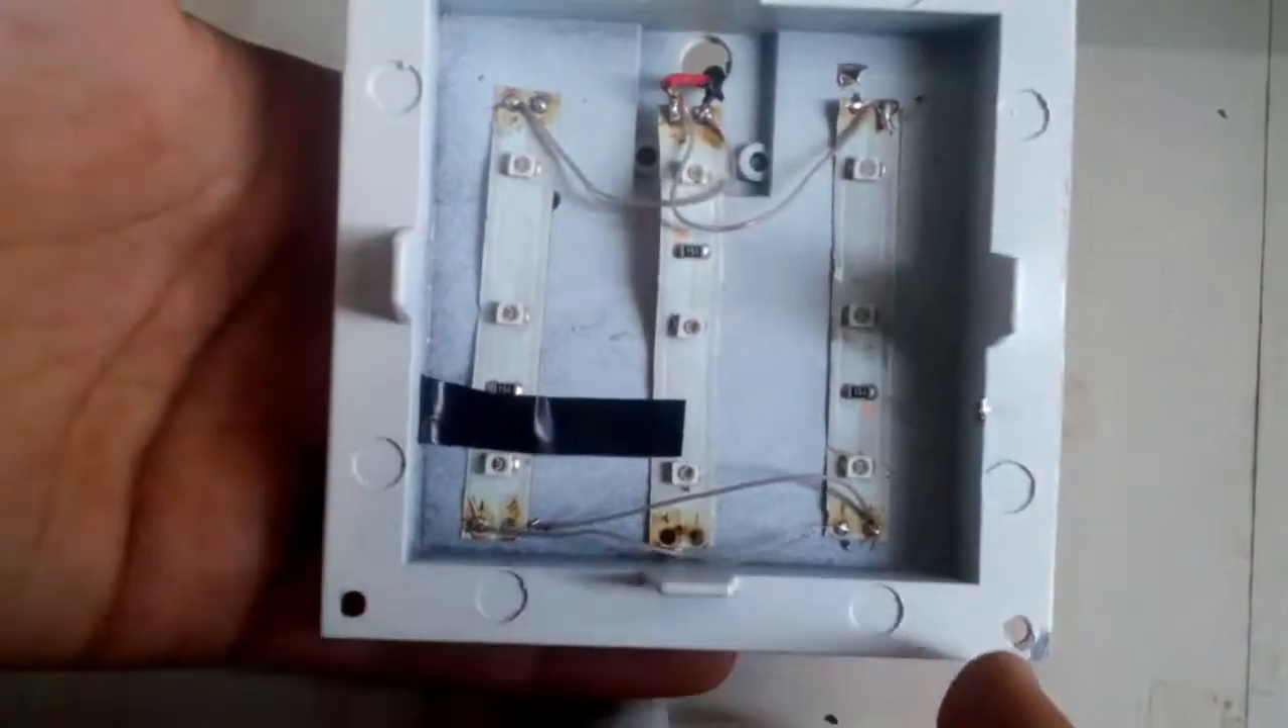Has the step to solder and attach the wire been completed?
Yes.